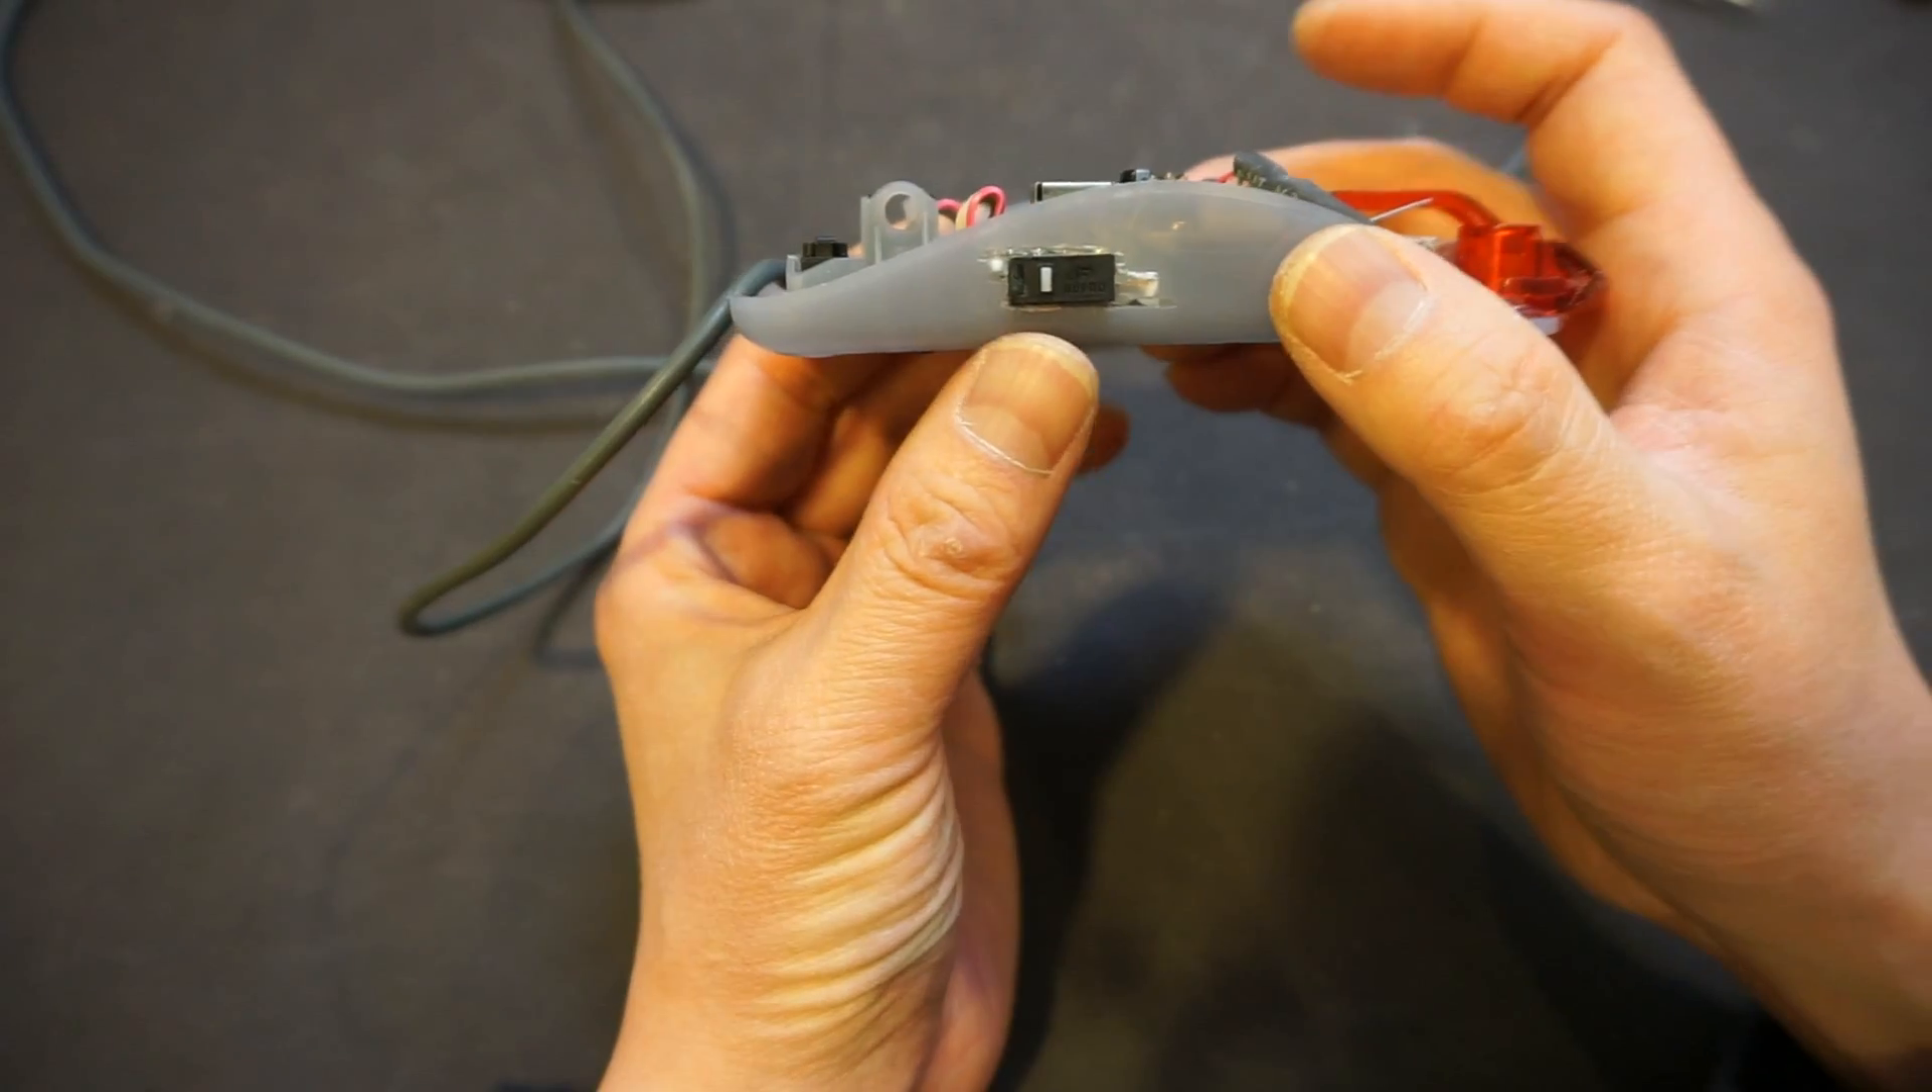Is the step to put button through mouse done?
Yes.